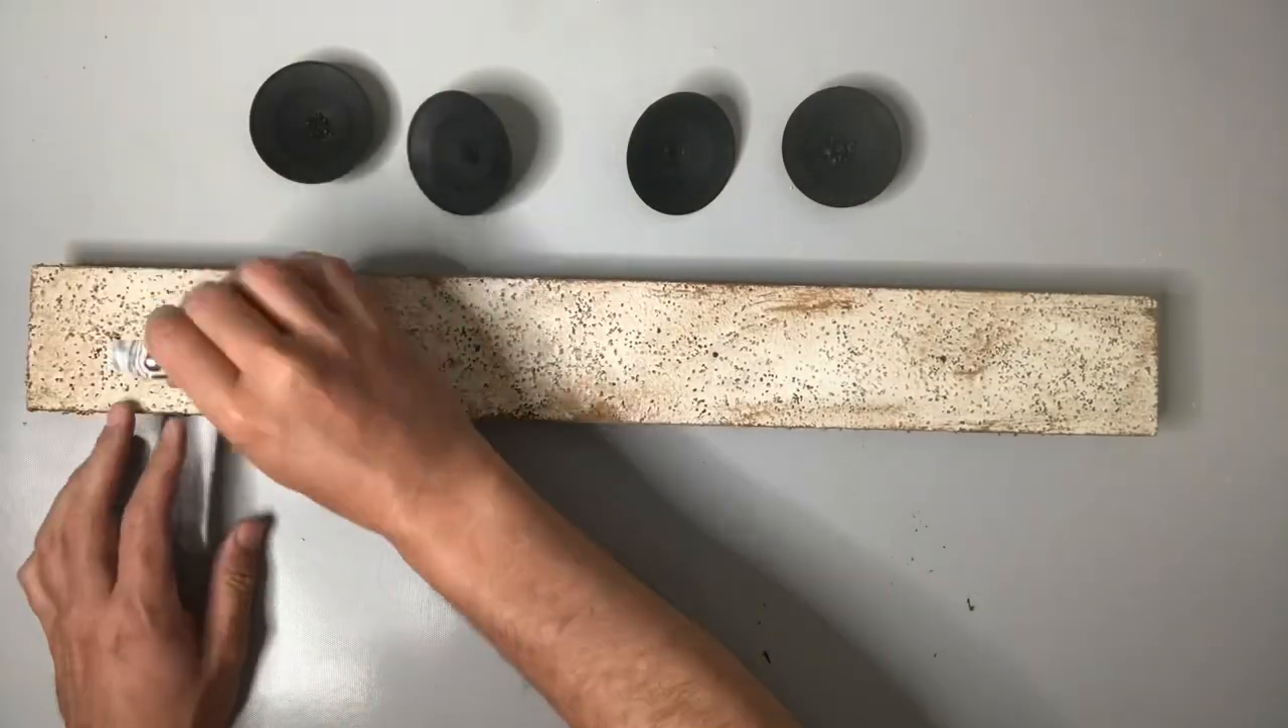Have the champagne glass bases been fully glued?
No.